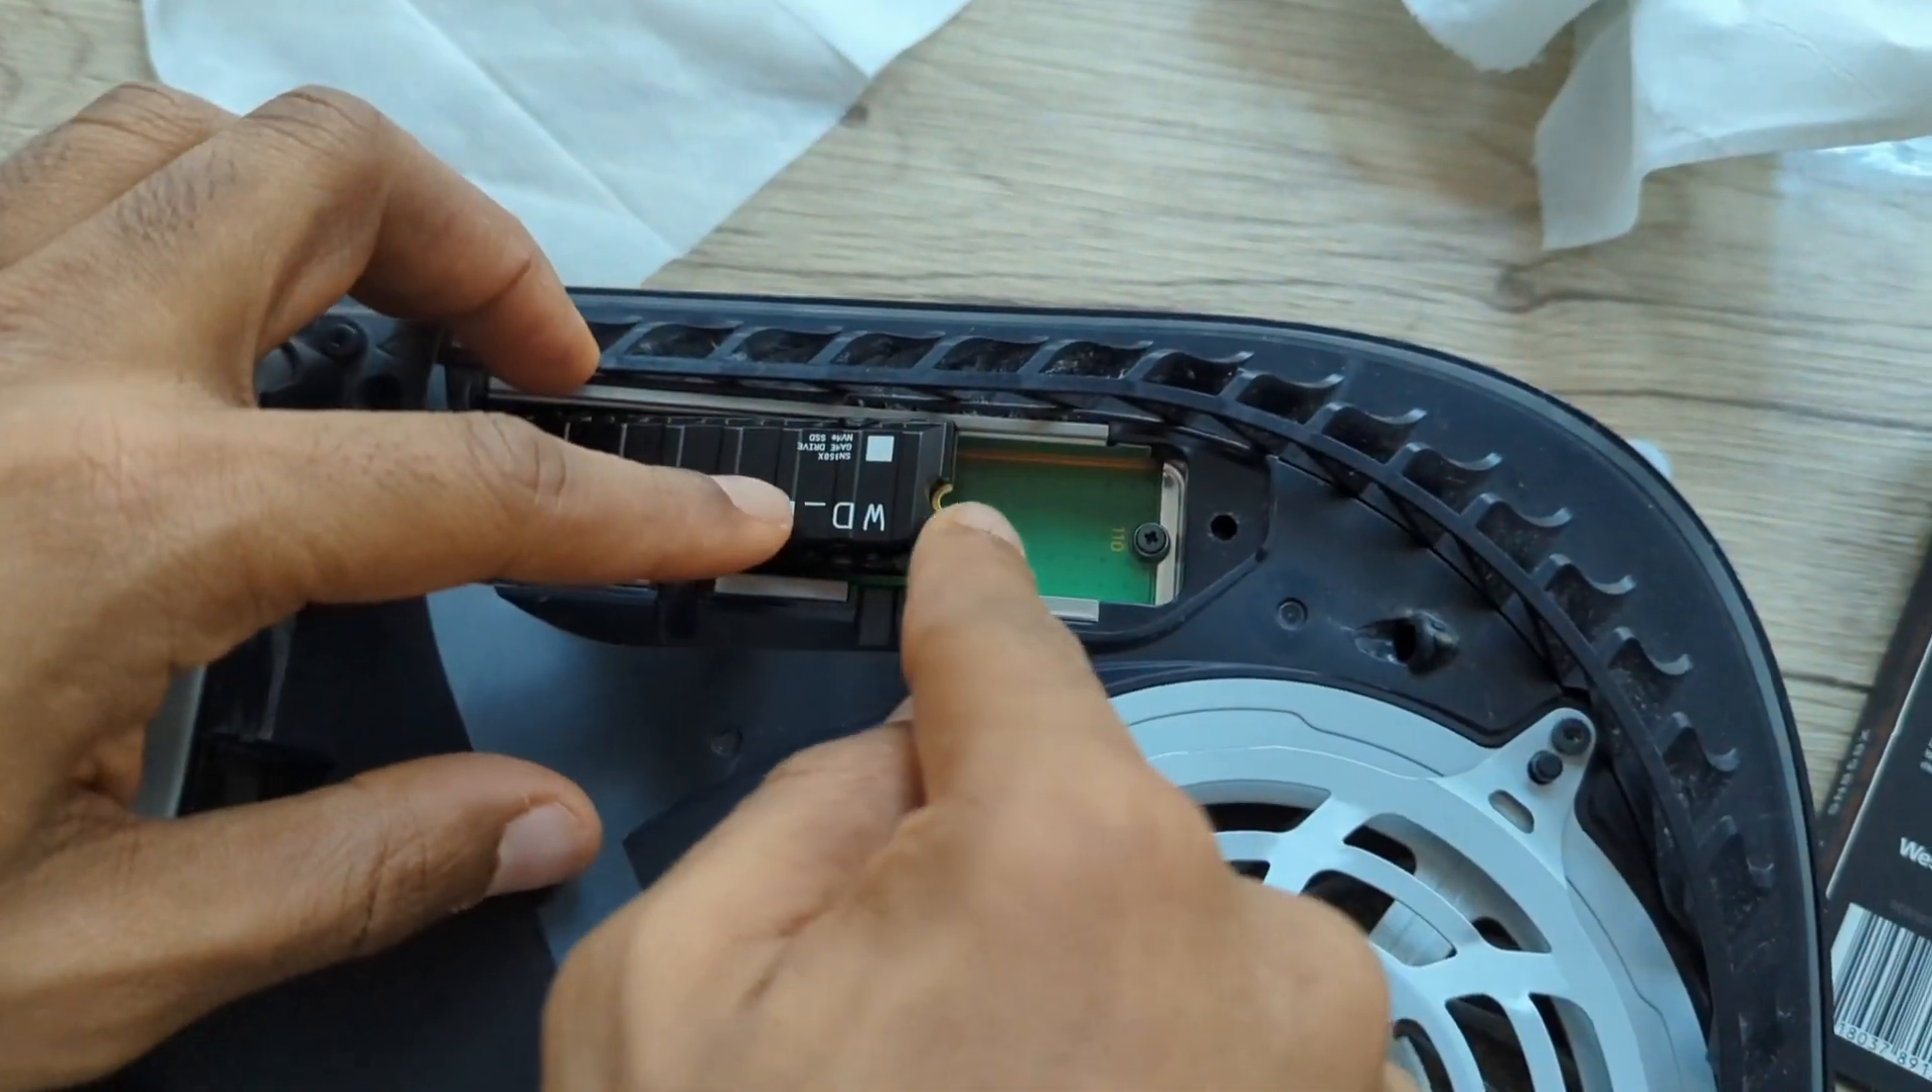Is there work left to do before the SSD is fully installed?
Yes.